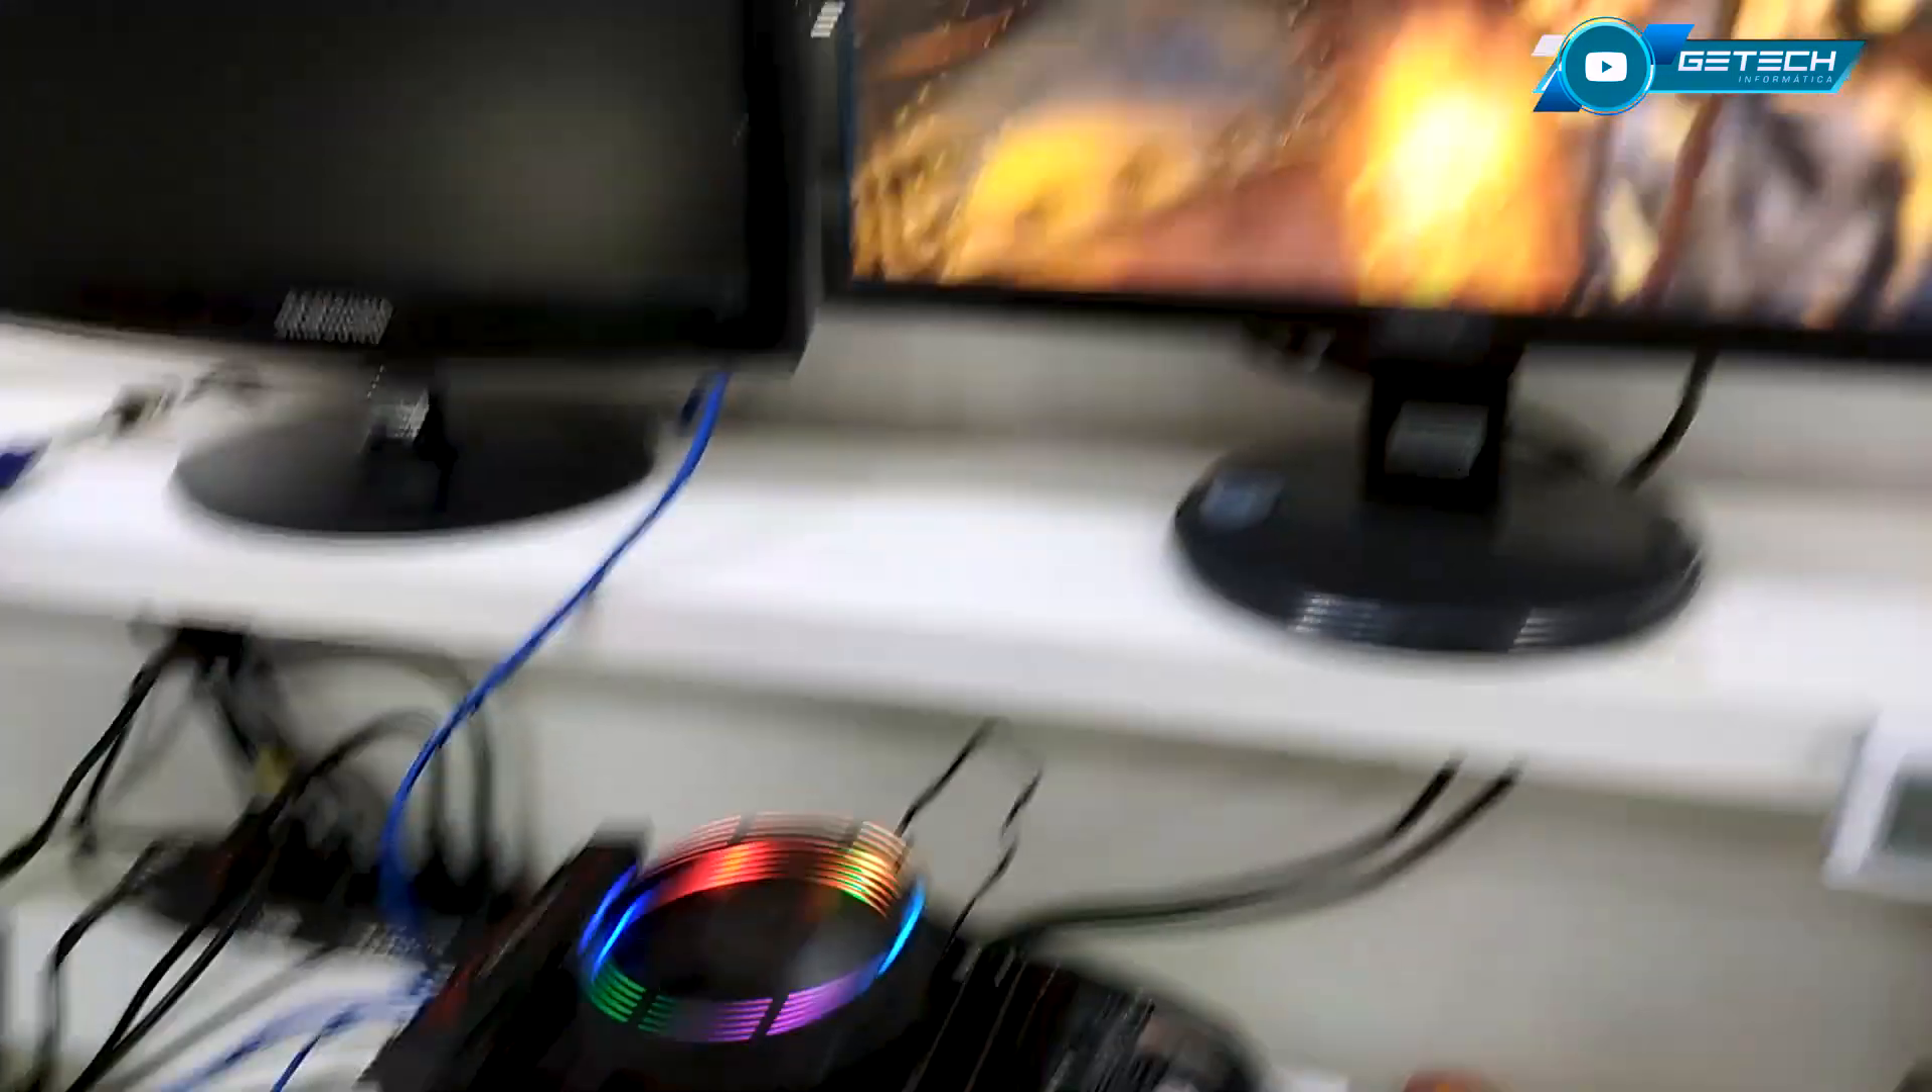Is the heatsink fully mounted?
Yes.